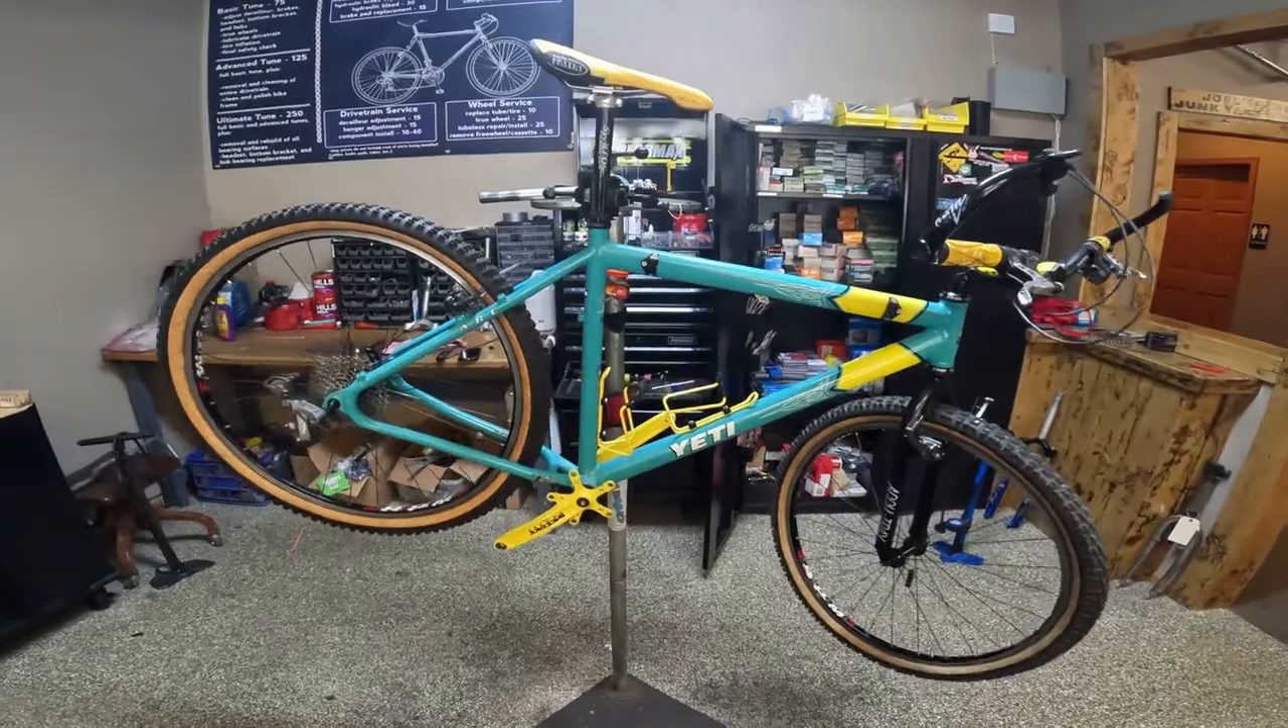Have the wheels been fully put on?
Yes.